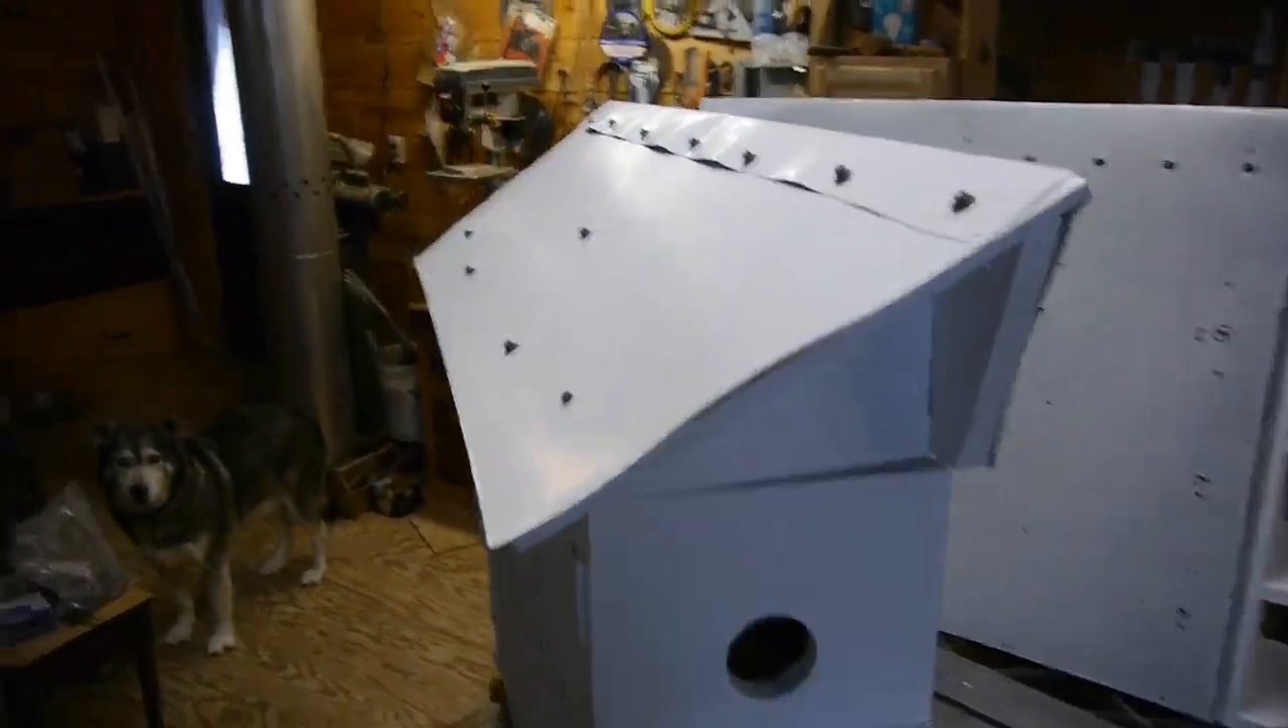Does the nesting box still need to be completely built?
No.